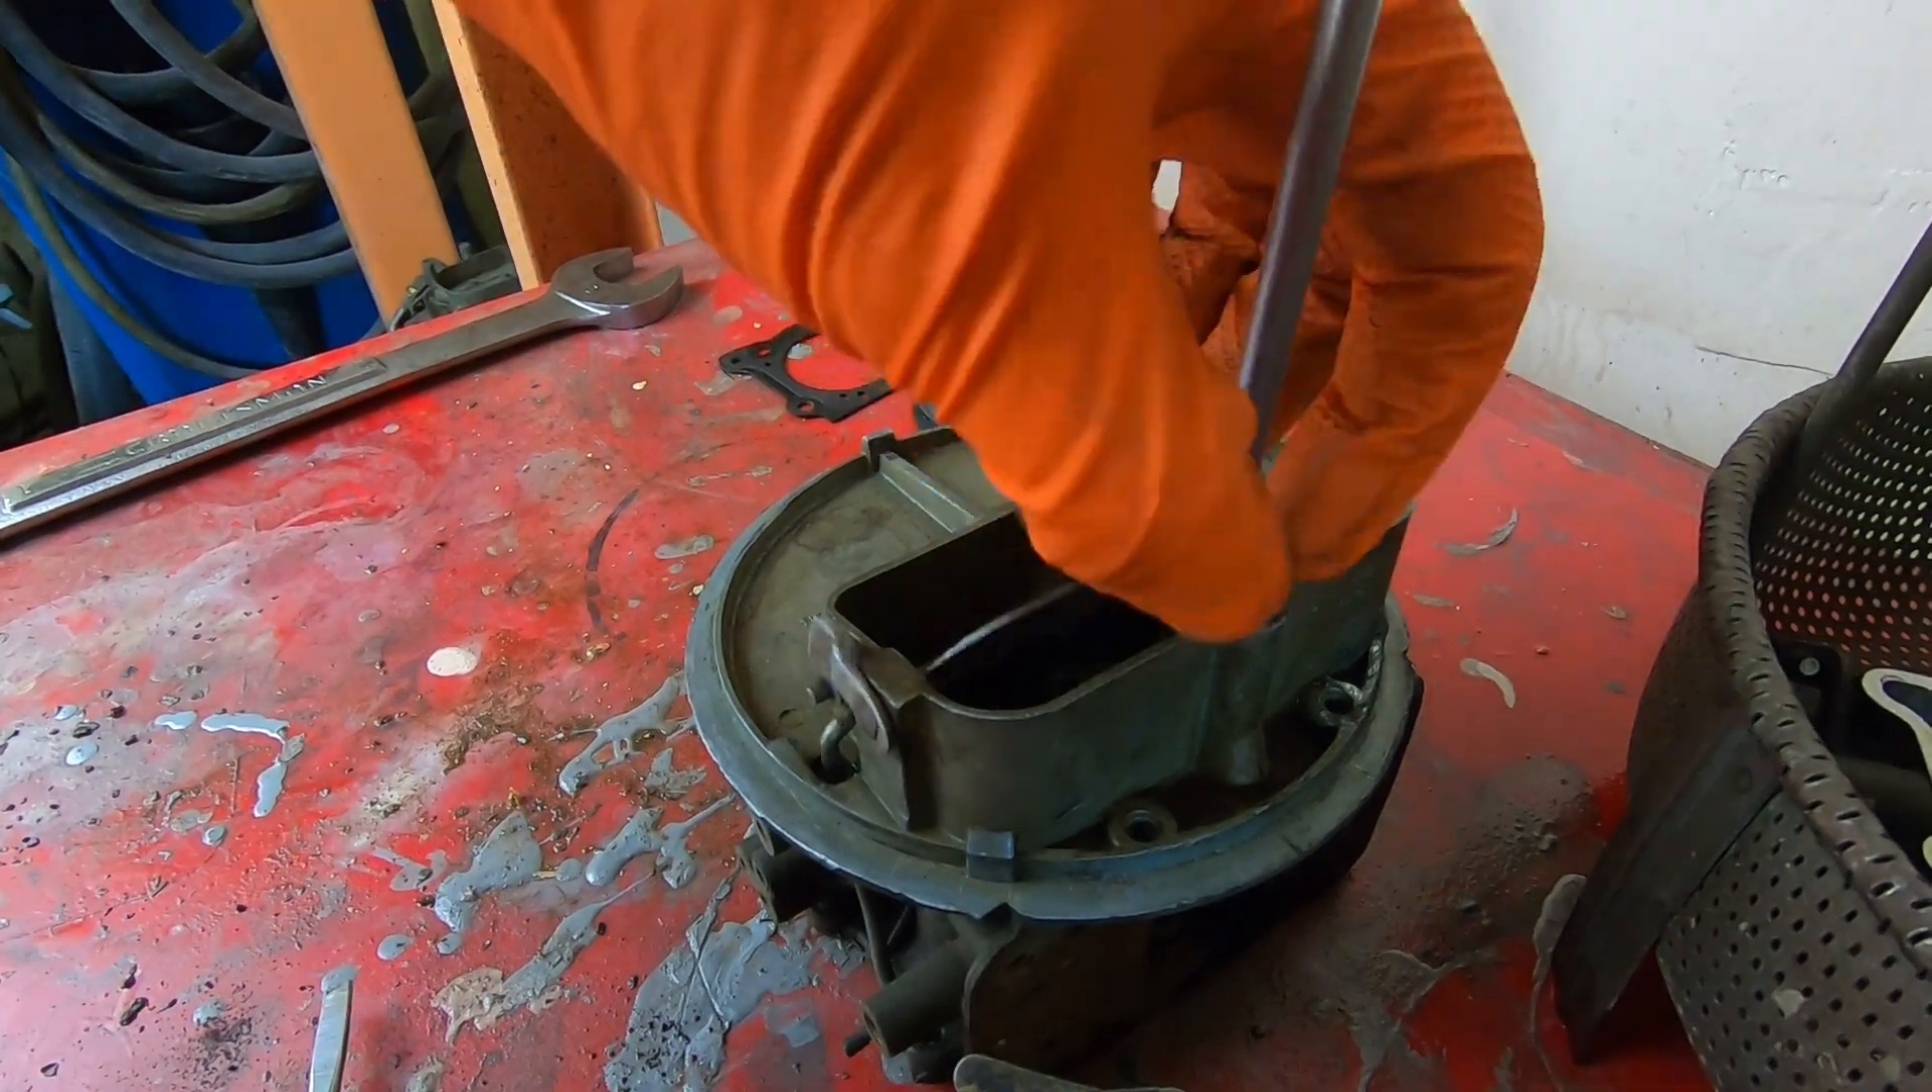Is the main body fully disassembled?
No.